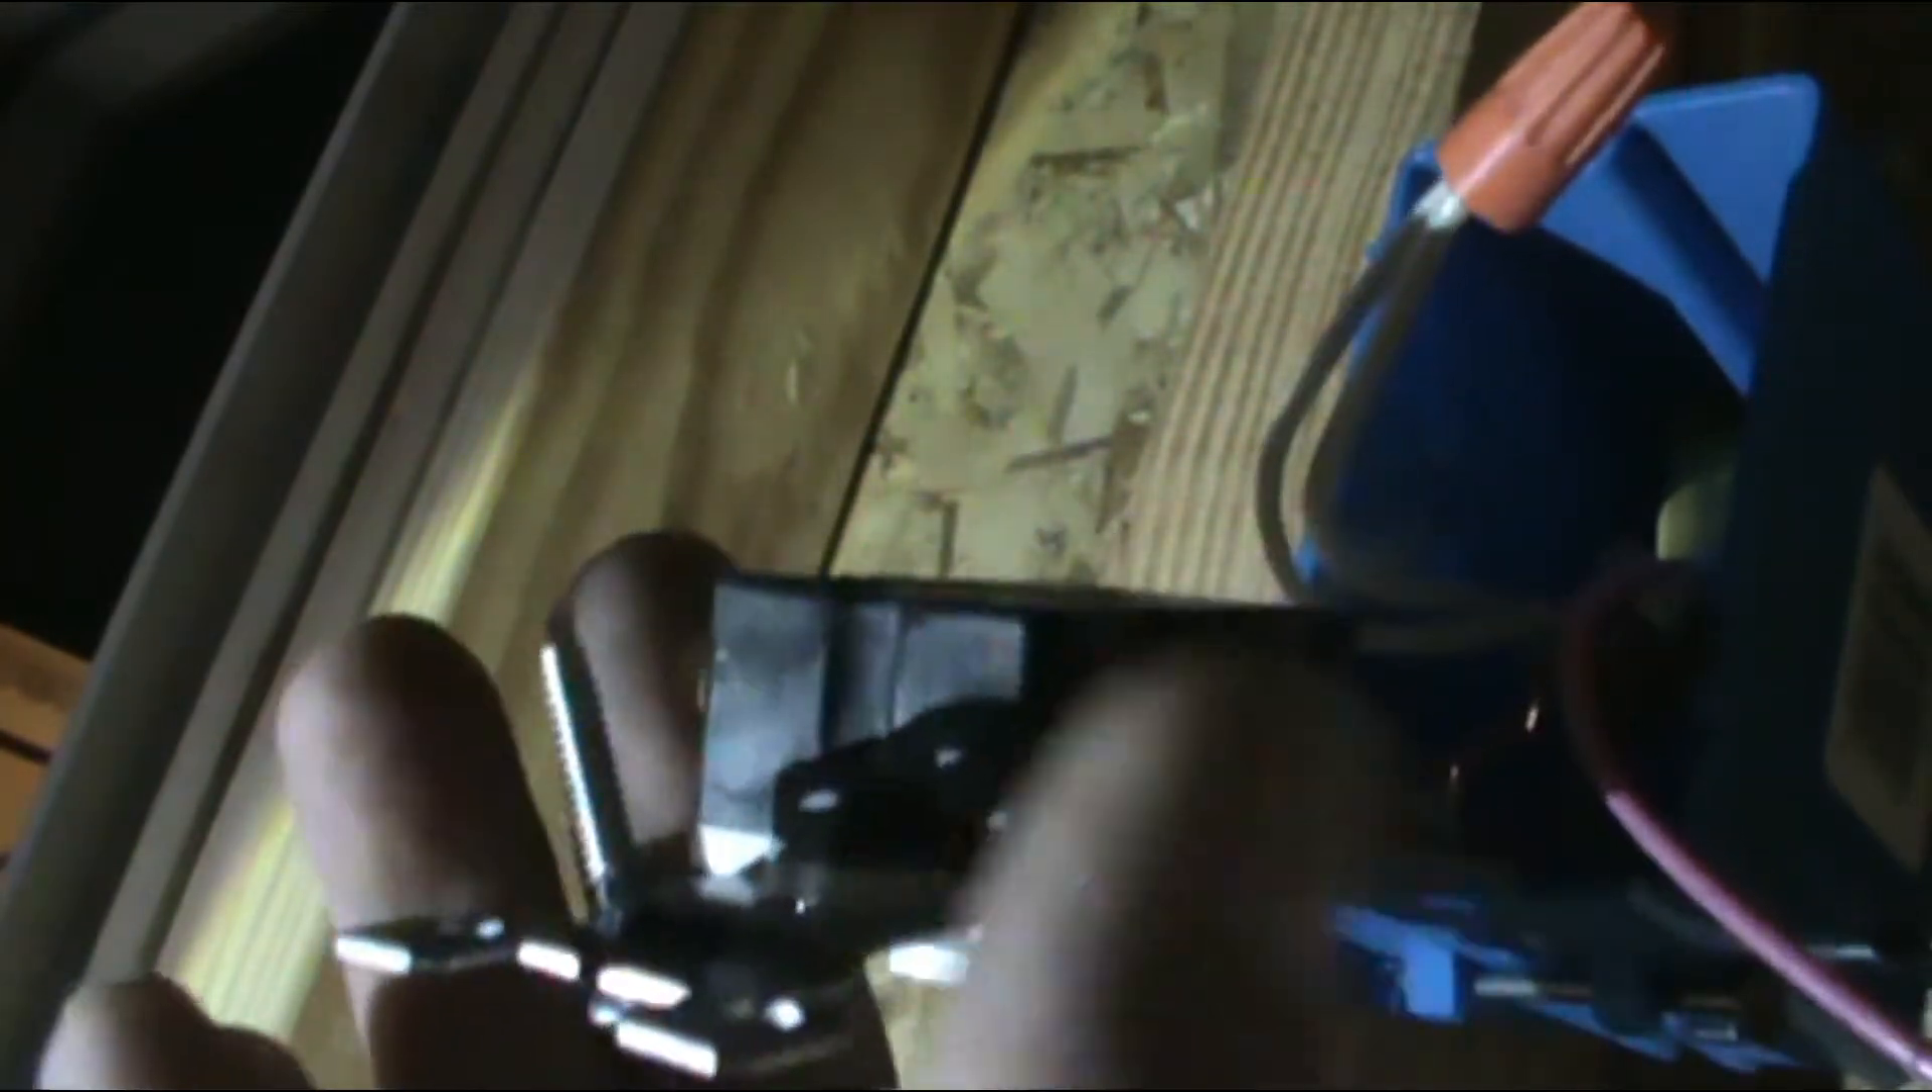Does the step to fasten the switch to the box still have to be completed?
Yes.